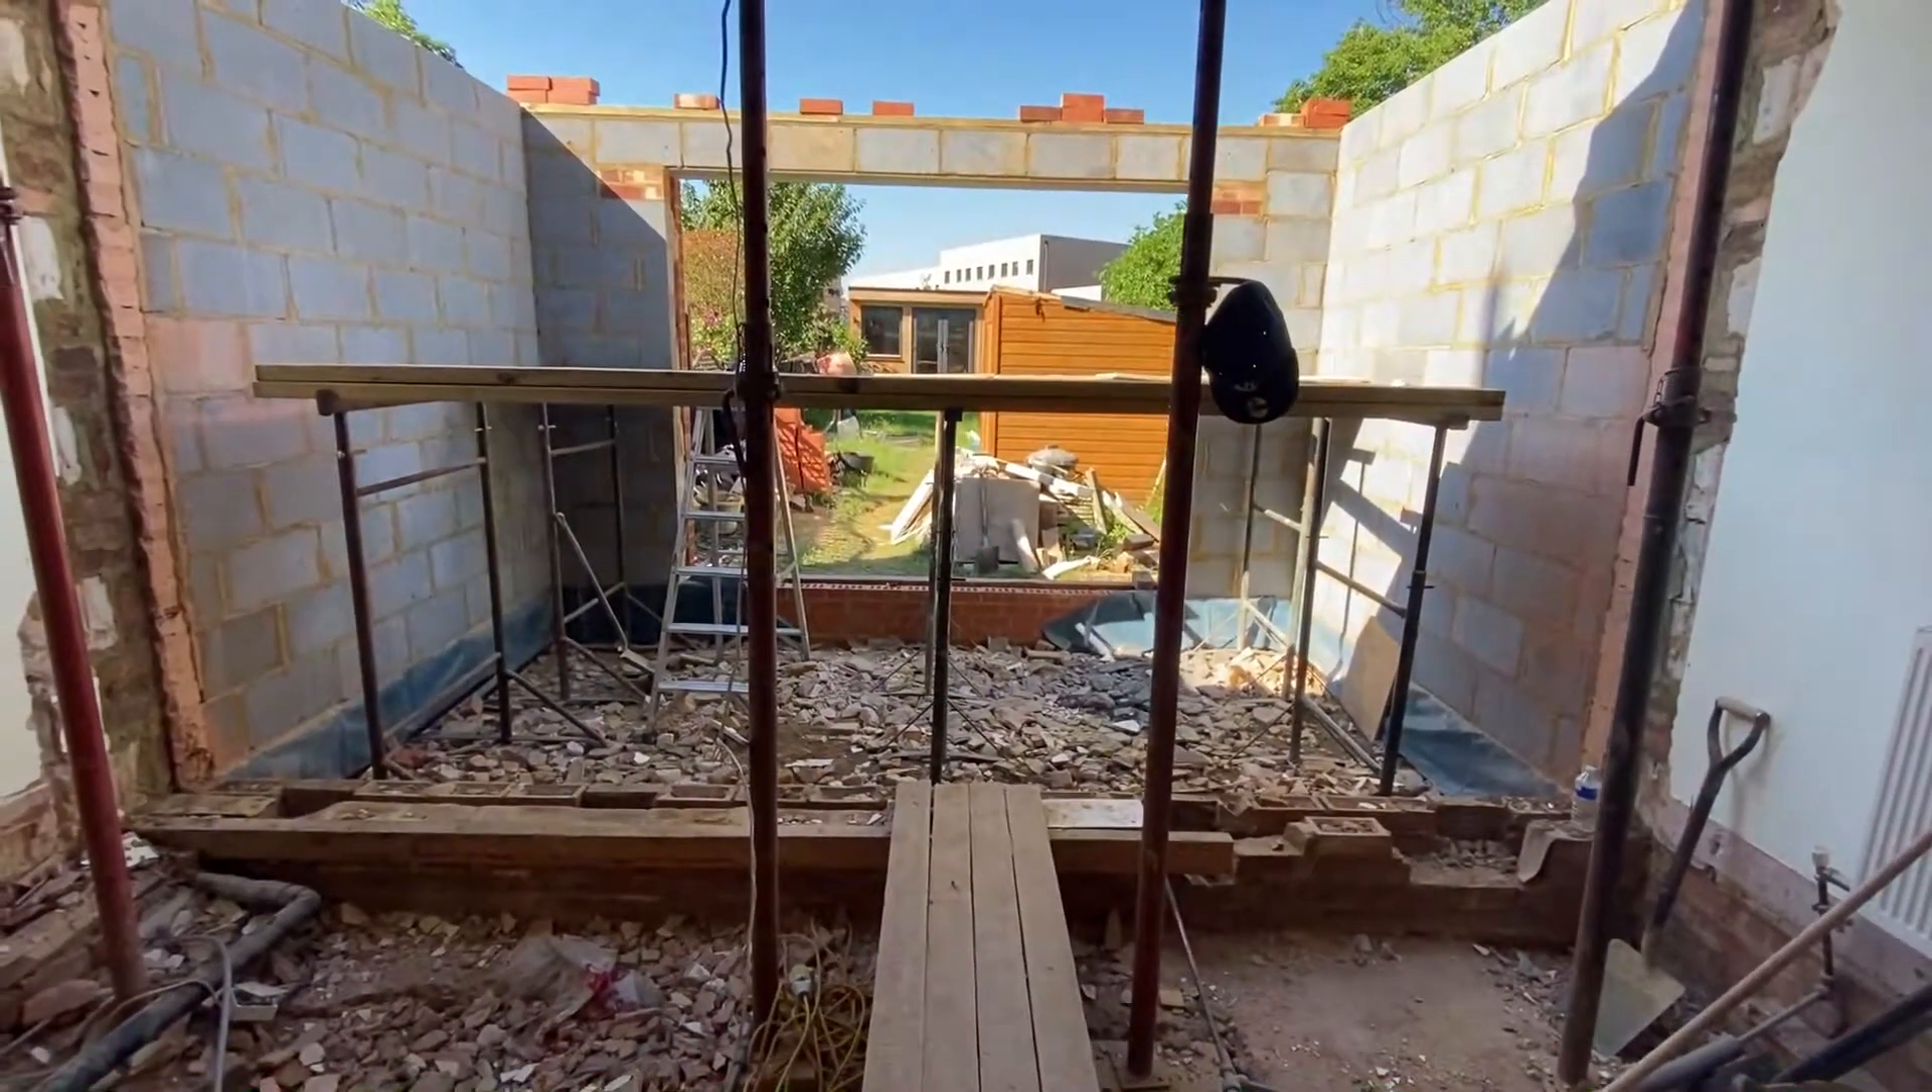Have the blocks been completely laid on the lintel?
Yes.